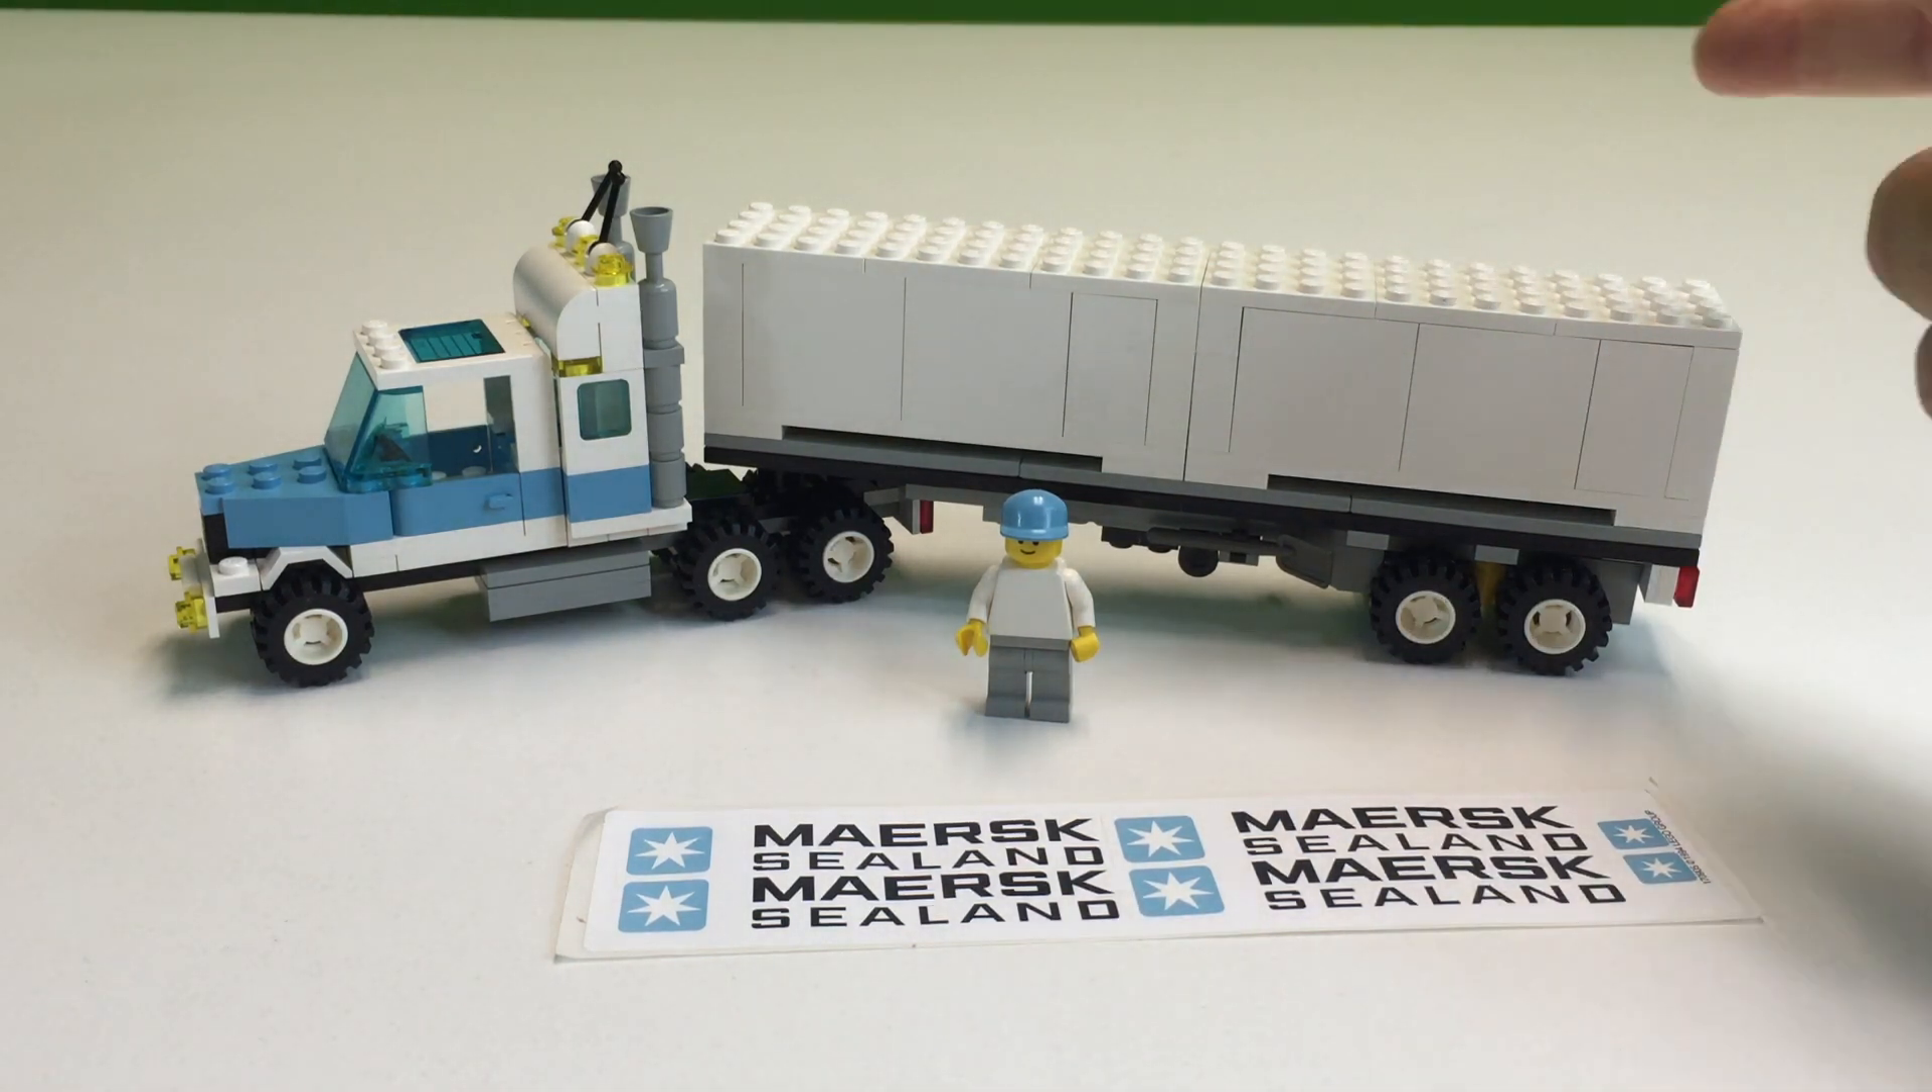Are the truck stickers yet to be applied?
Yes.